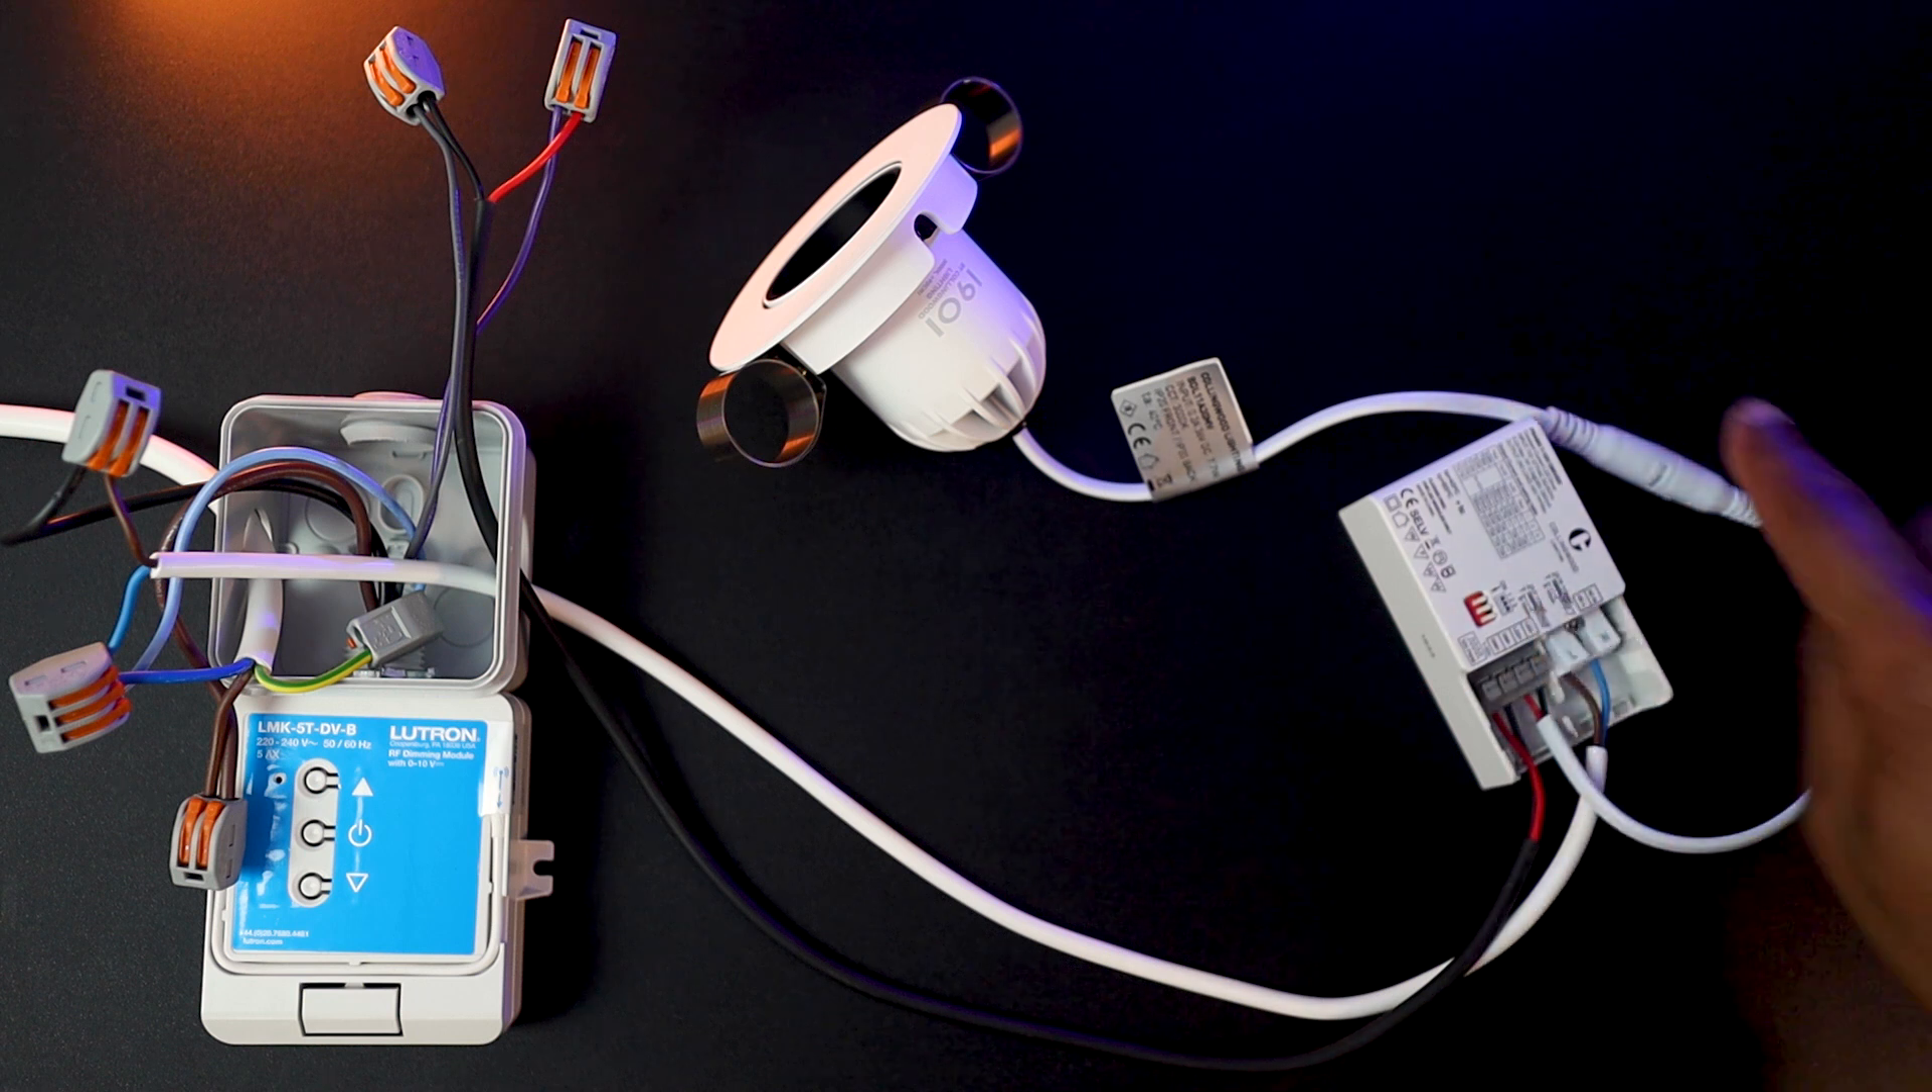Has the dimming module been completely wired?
Yes.